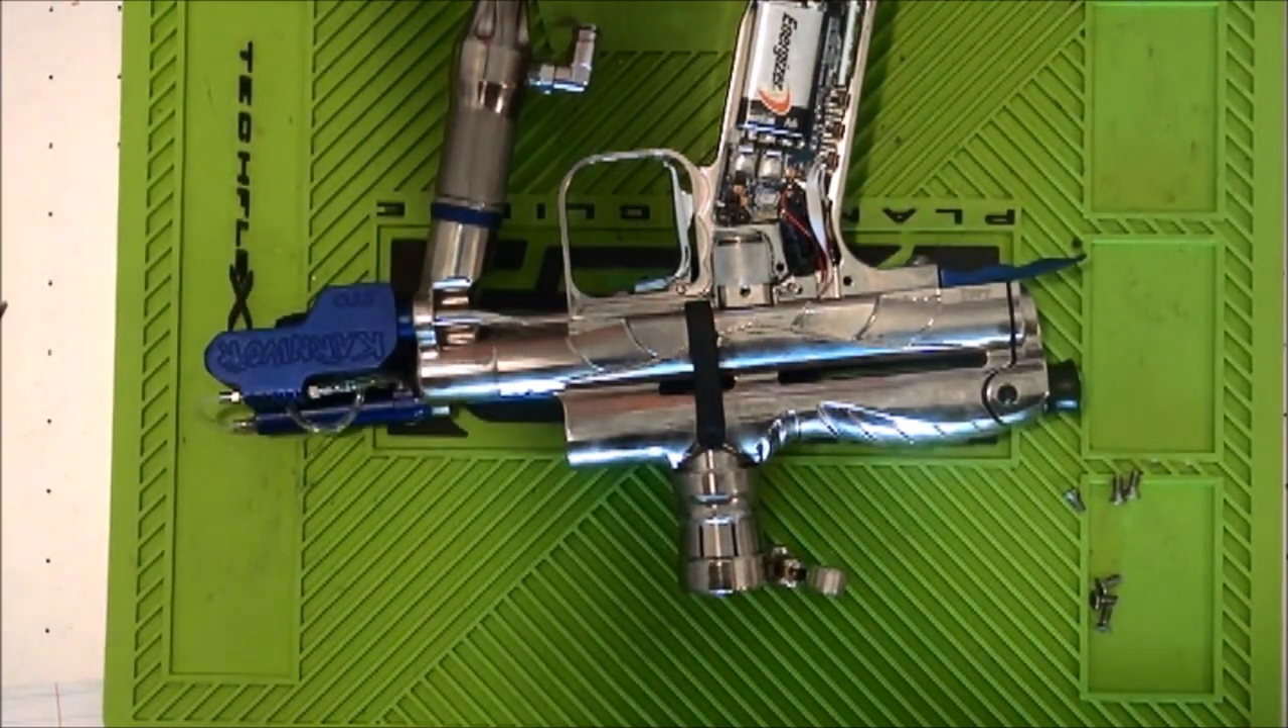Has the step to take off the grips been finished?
Yes.